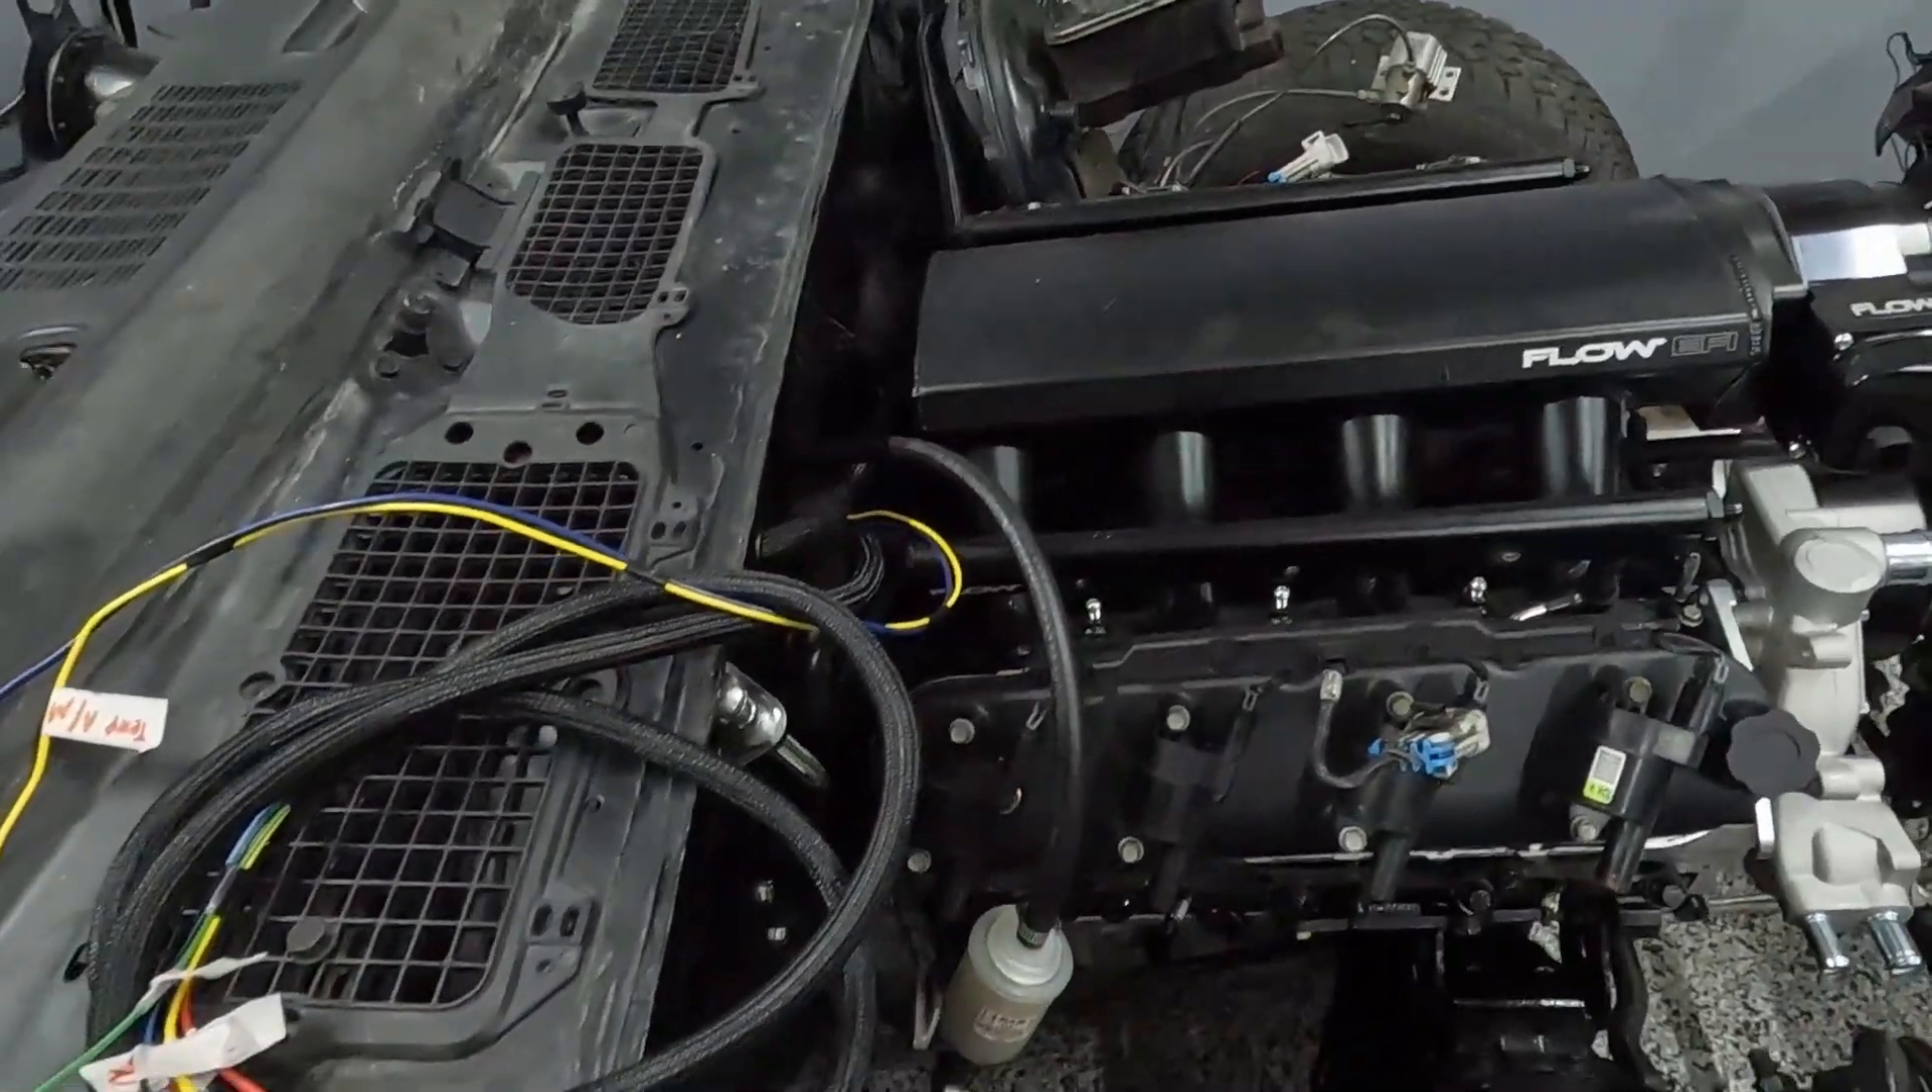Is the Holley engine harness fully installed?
No.